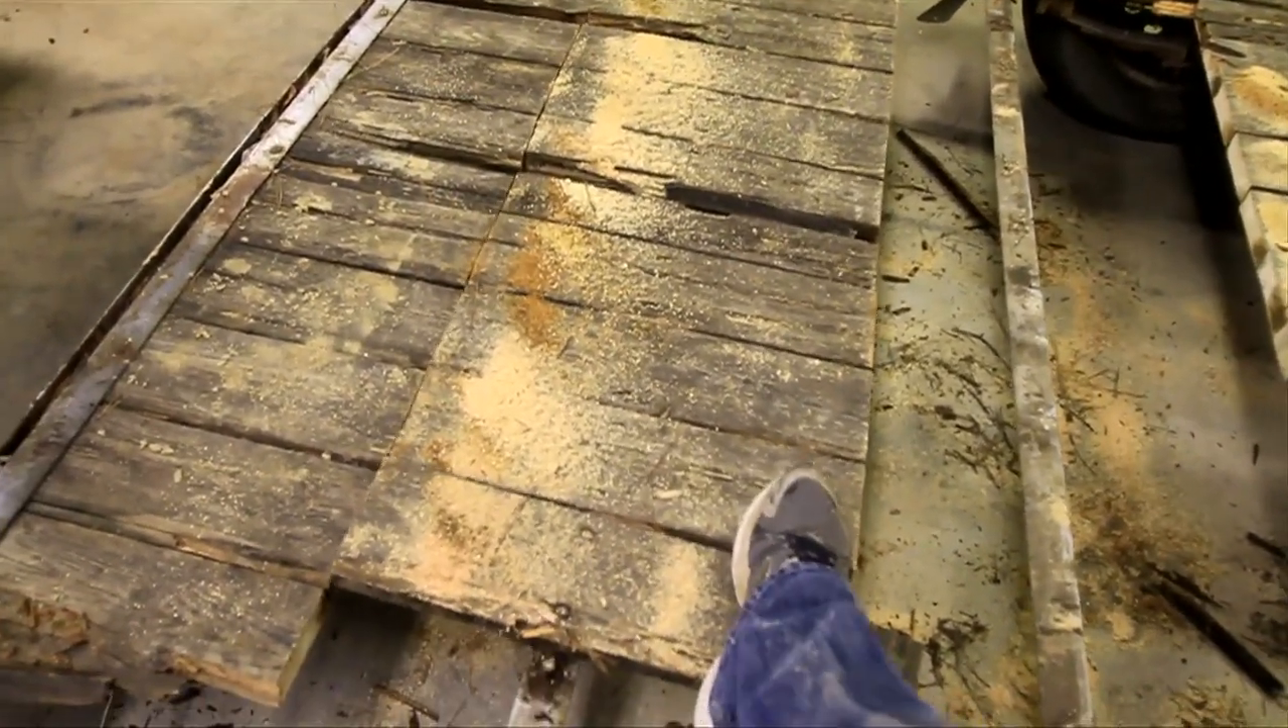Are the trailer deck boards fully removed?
No.